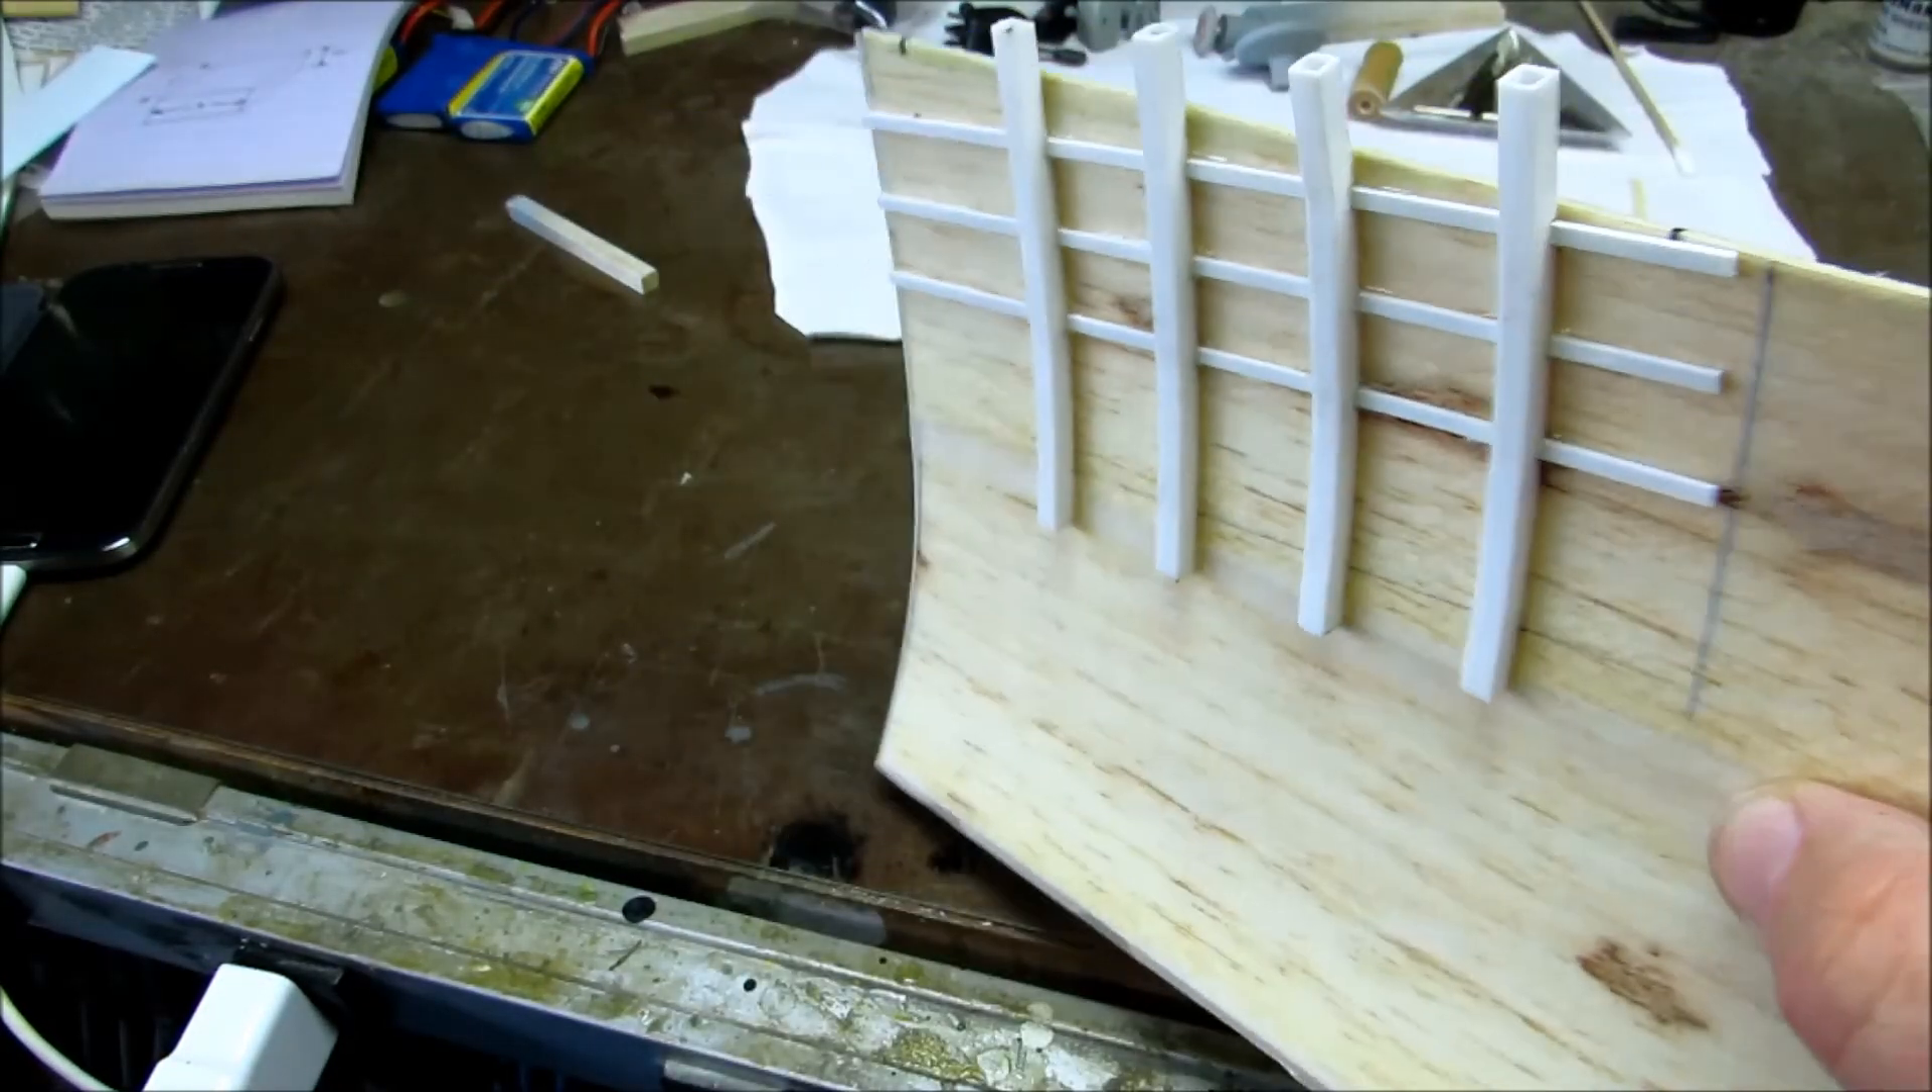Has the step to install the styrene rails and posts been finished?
Yes.